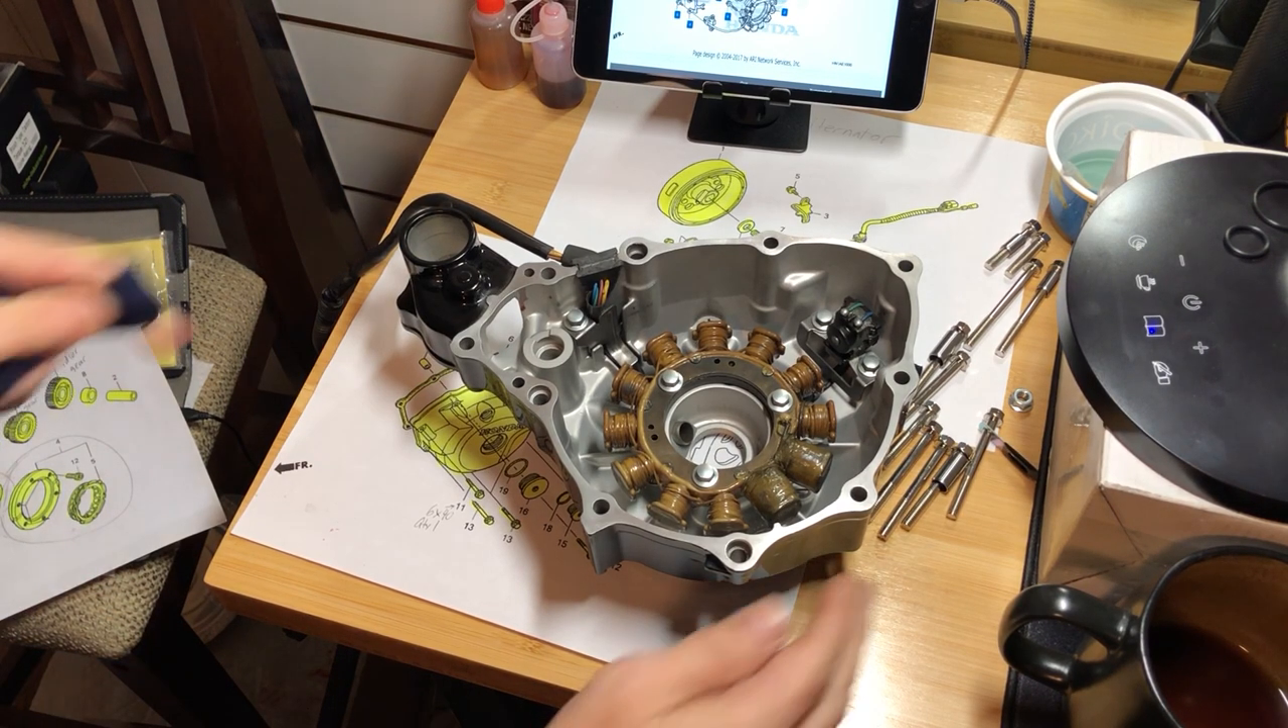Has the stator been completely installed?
Yes.